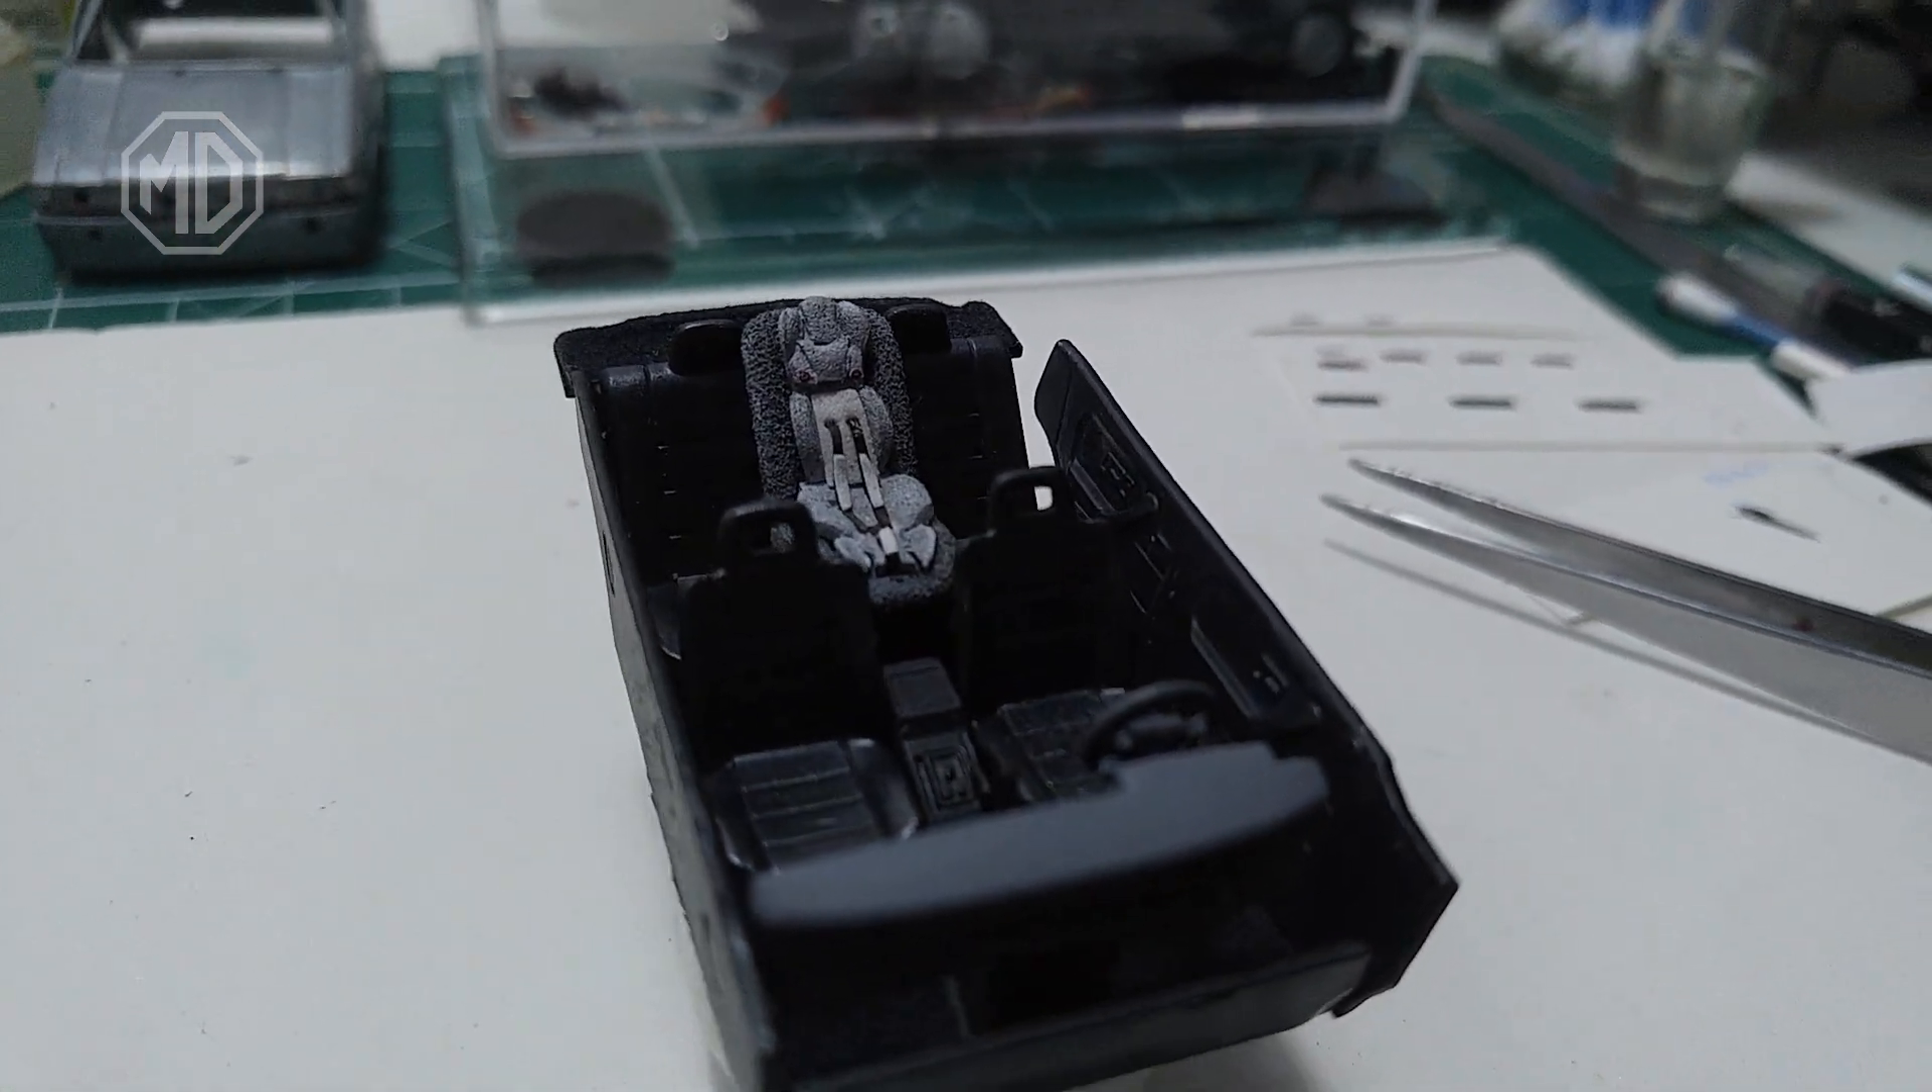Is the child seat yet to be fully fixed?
No.